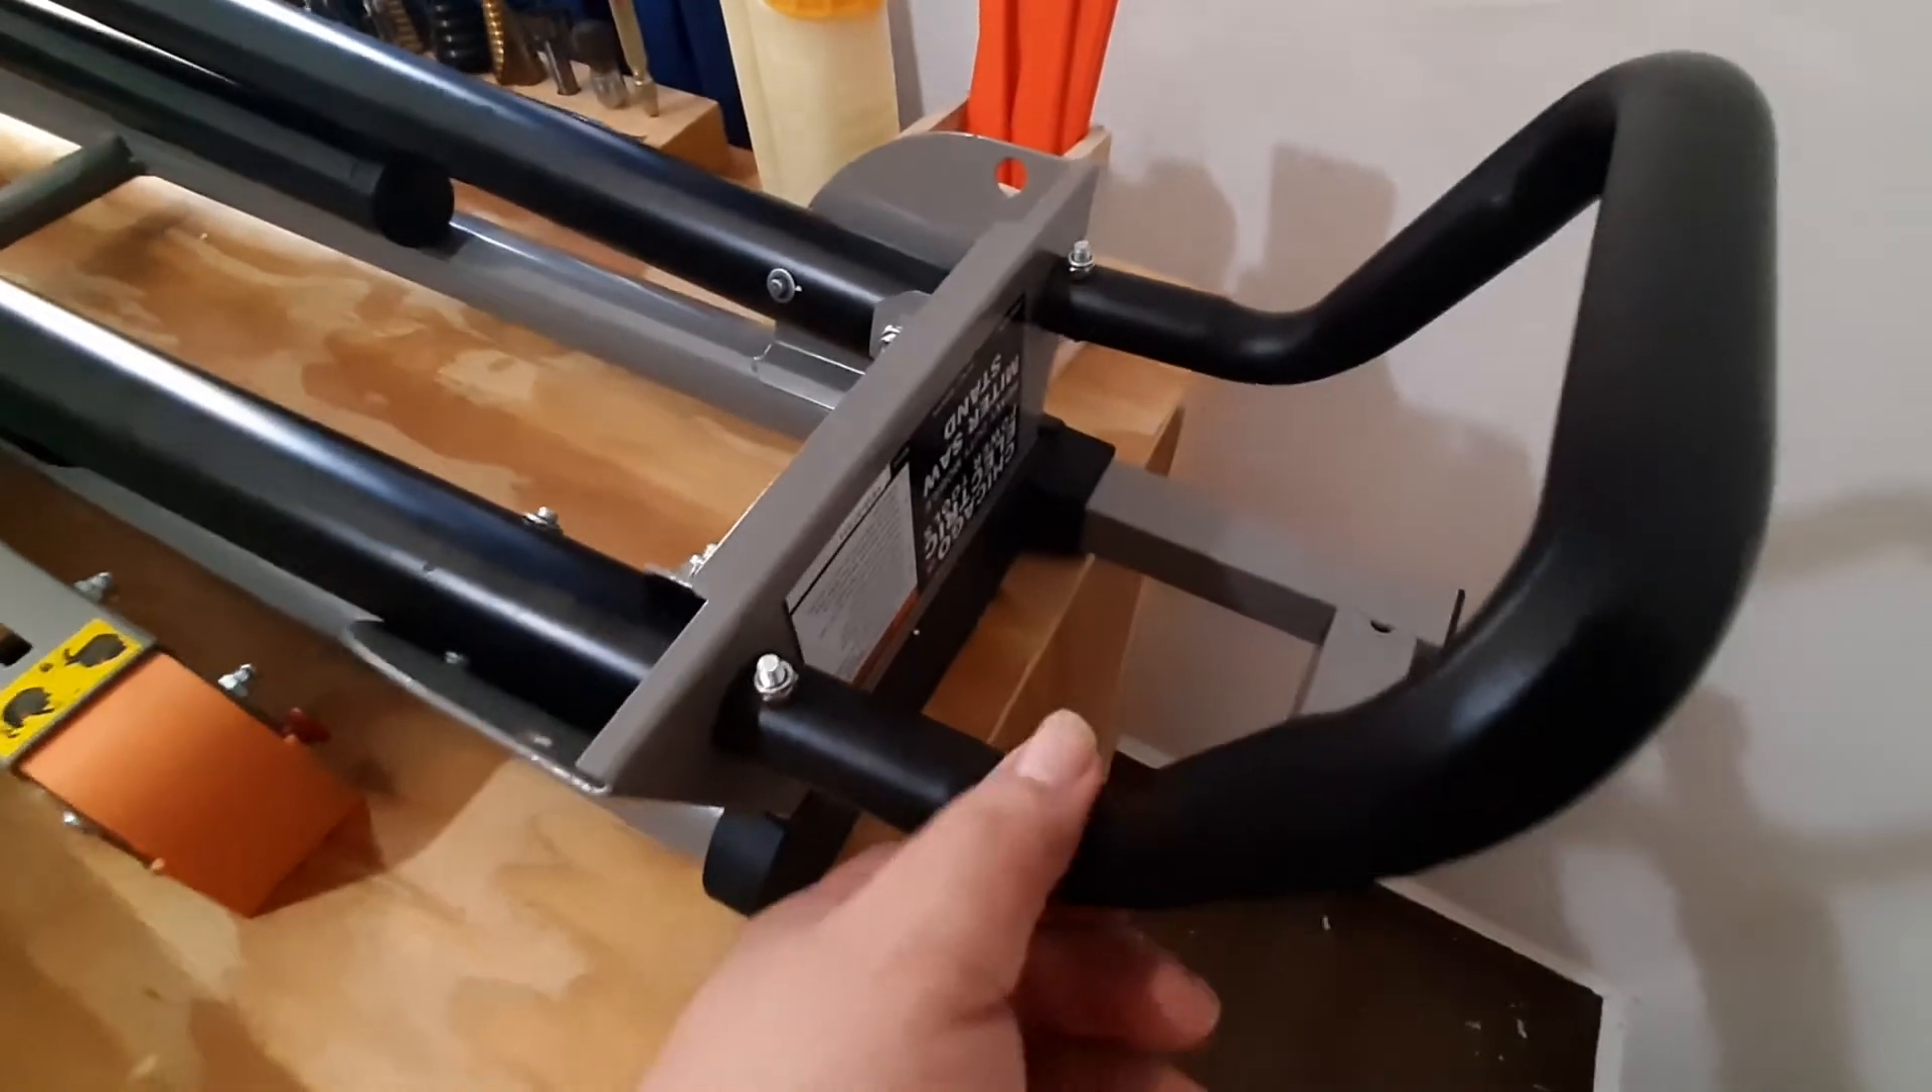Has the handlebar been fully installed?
Yes.